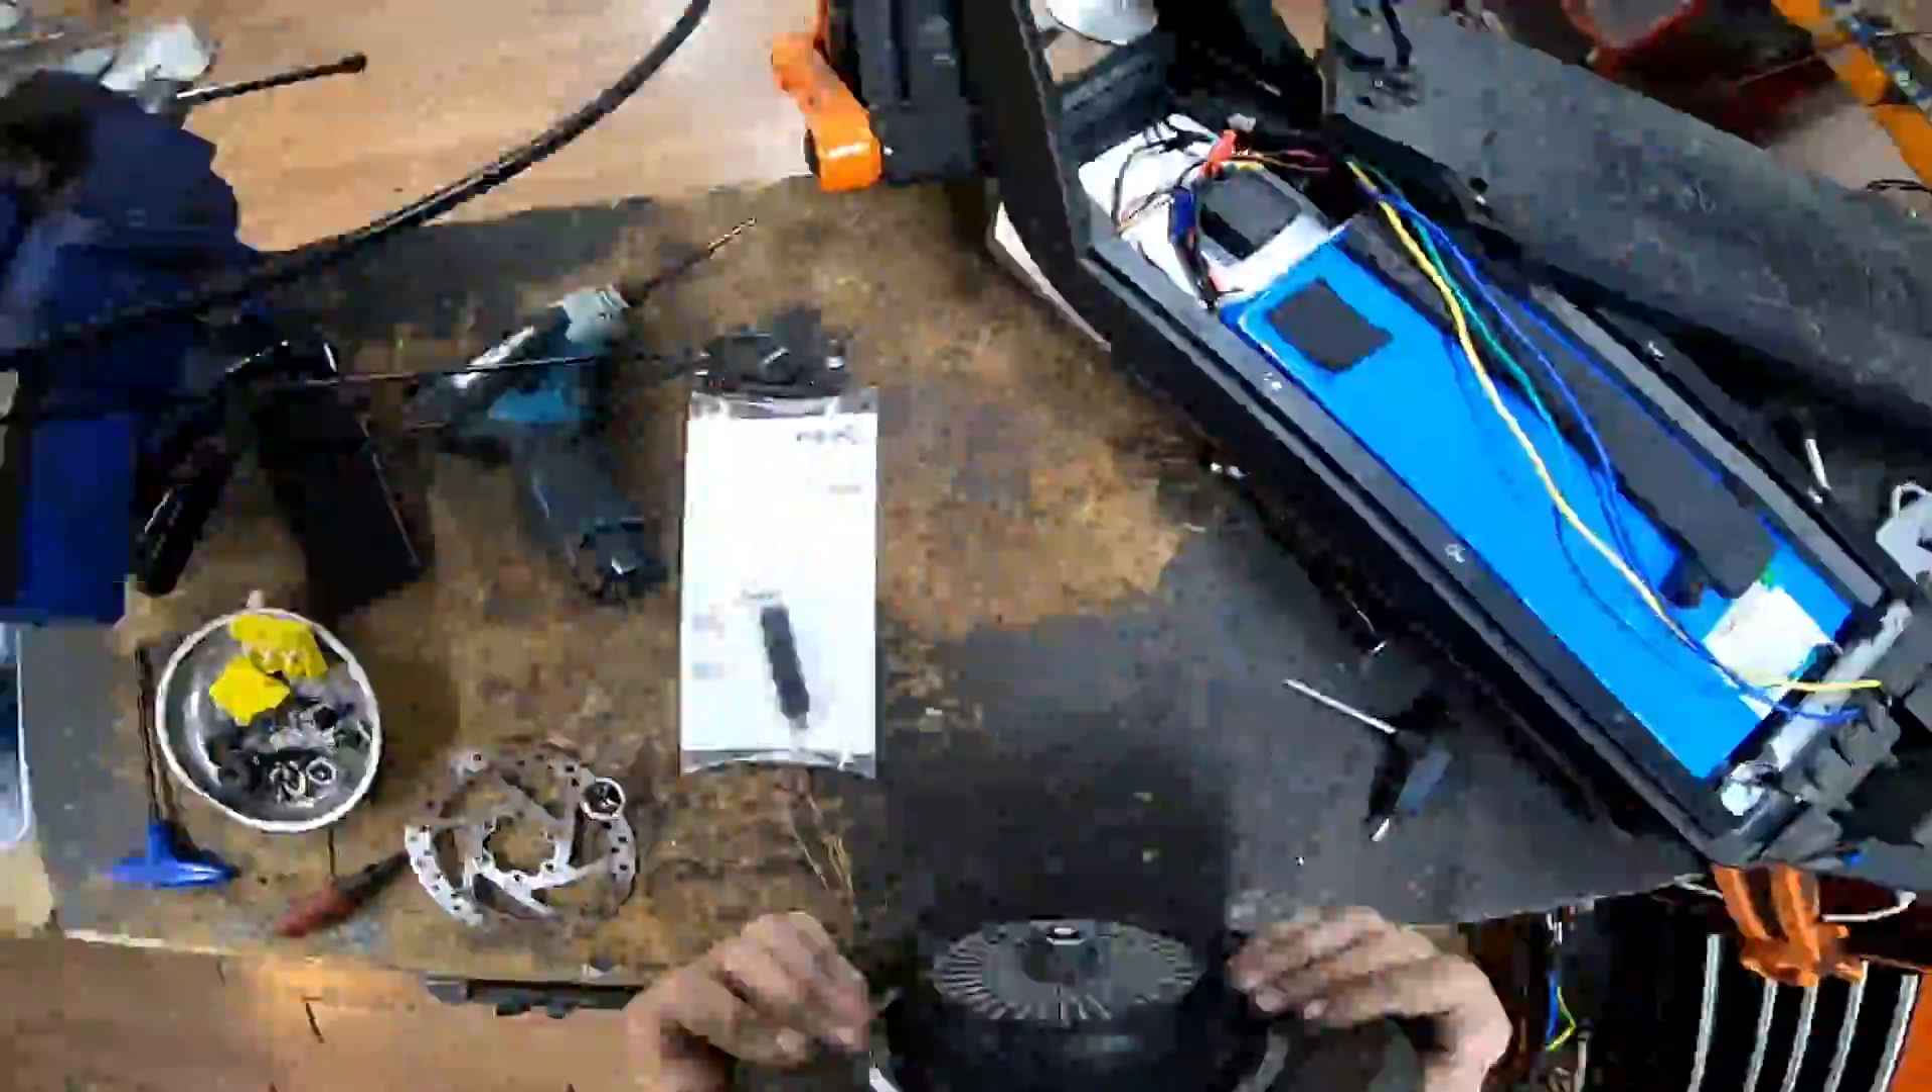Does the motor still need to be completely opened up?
Yes.